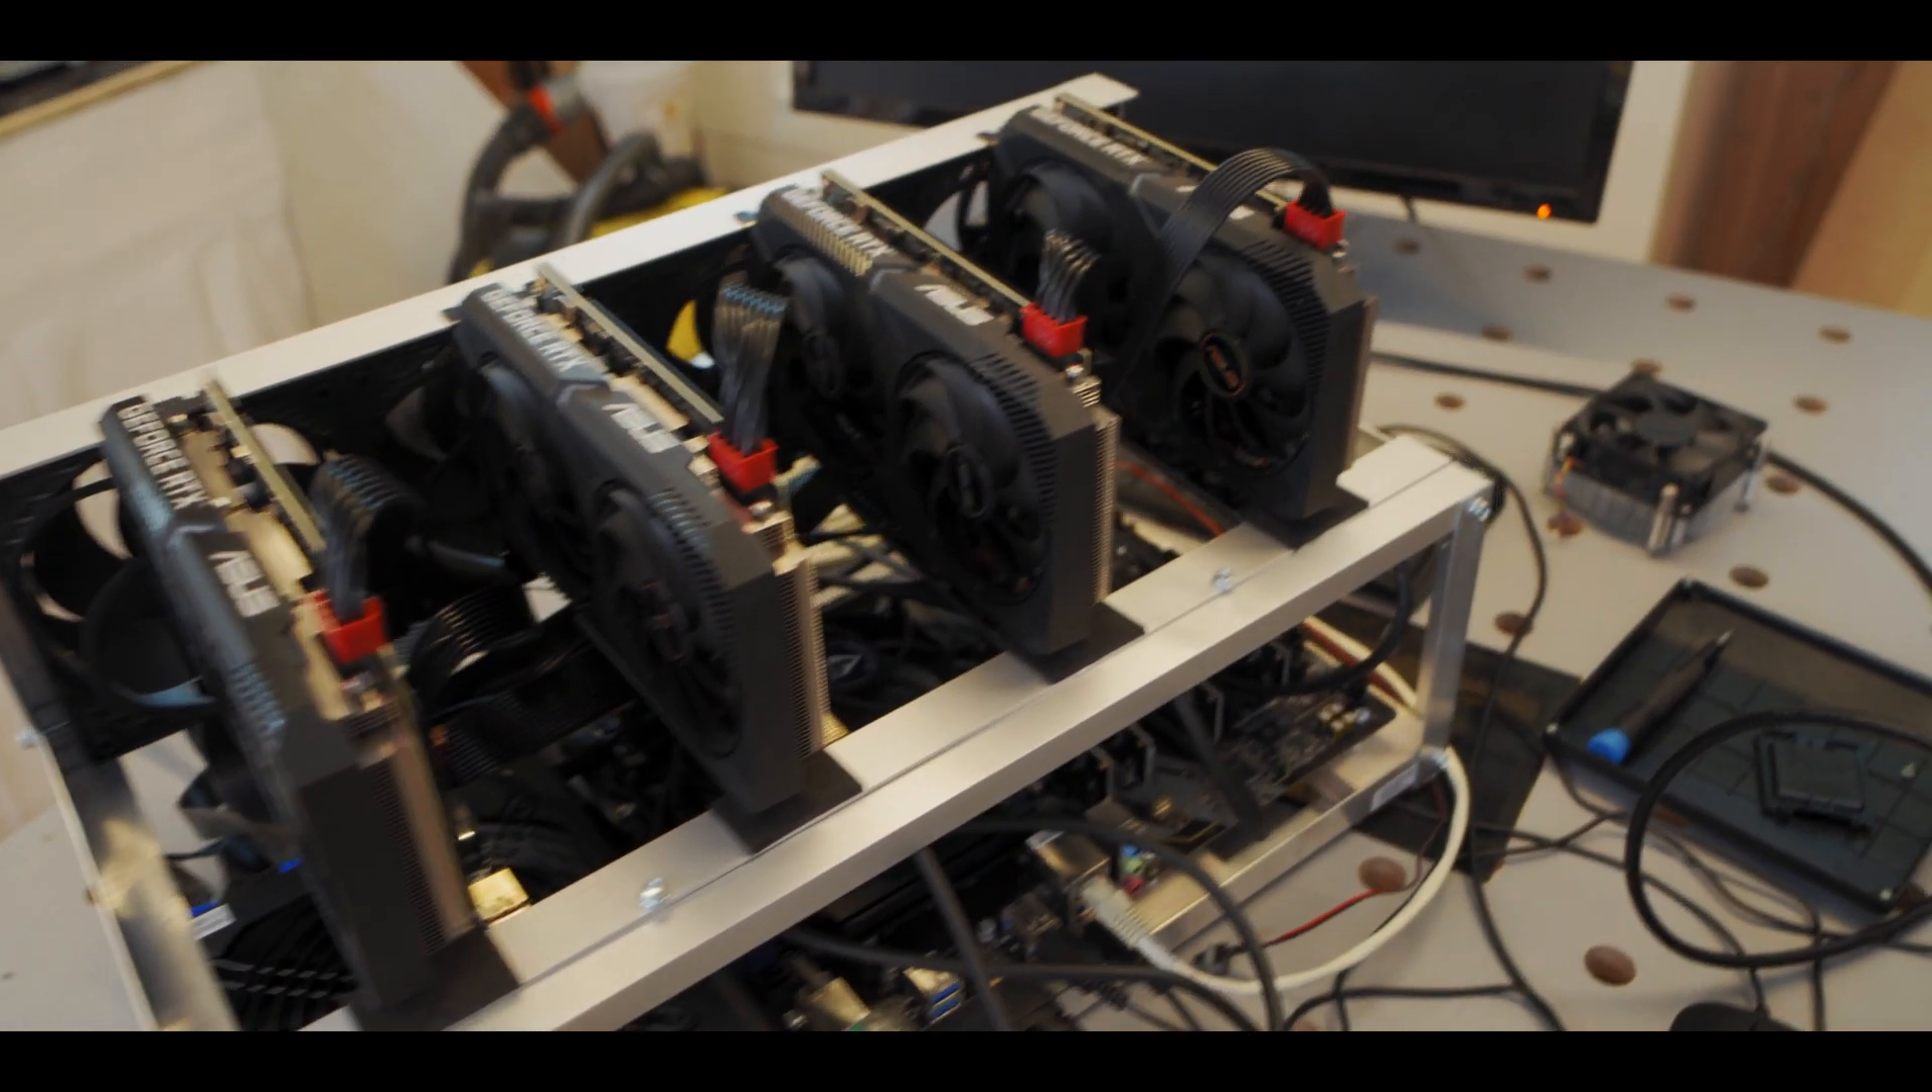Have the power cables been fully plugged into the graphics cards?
Yes.